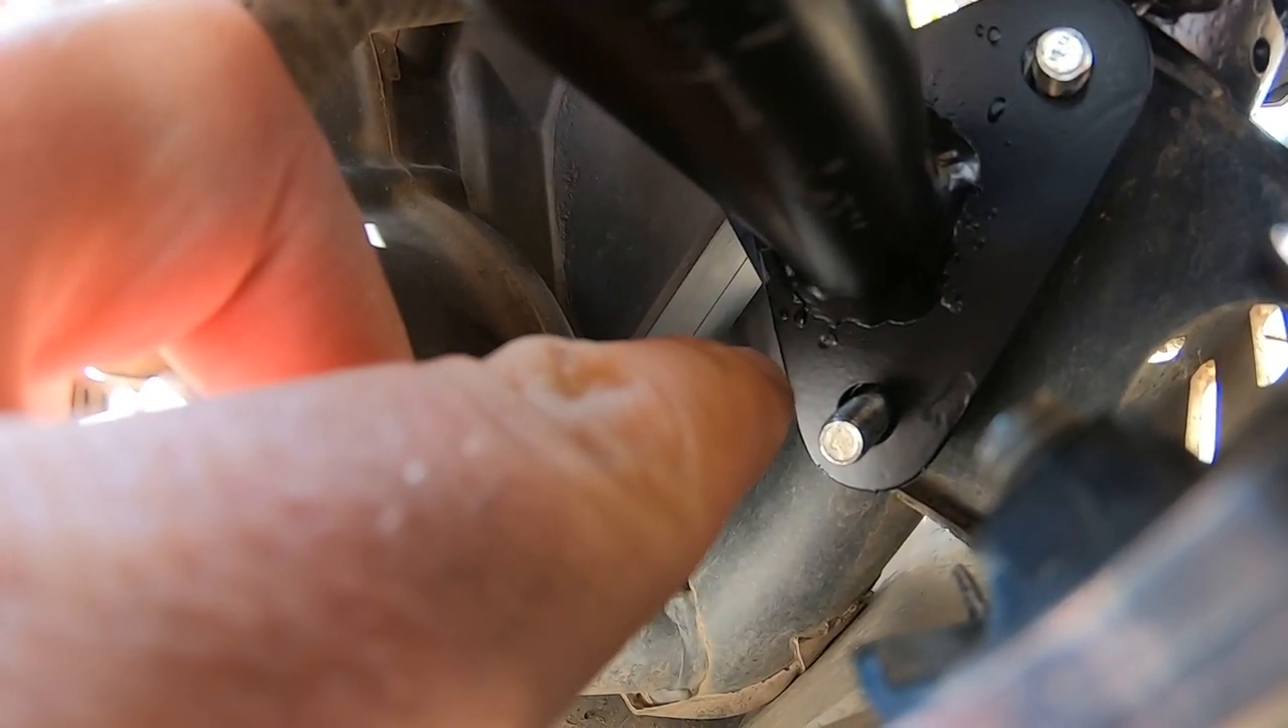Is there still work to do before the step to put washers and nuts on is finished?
Yes.